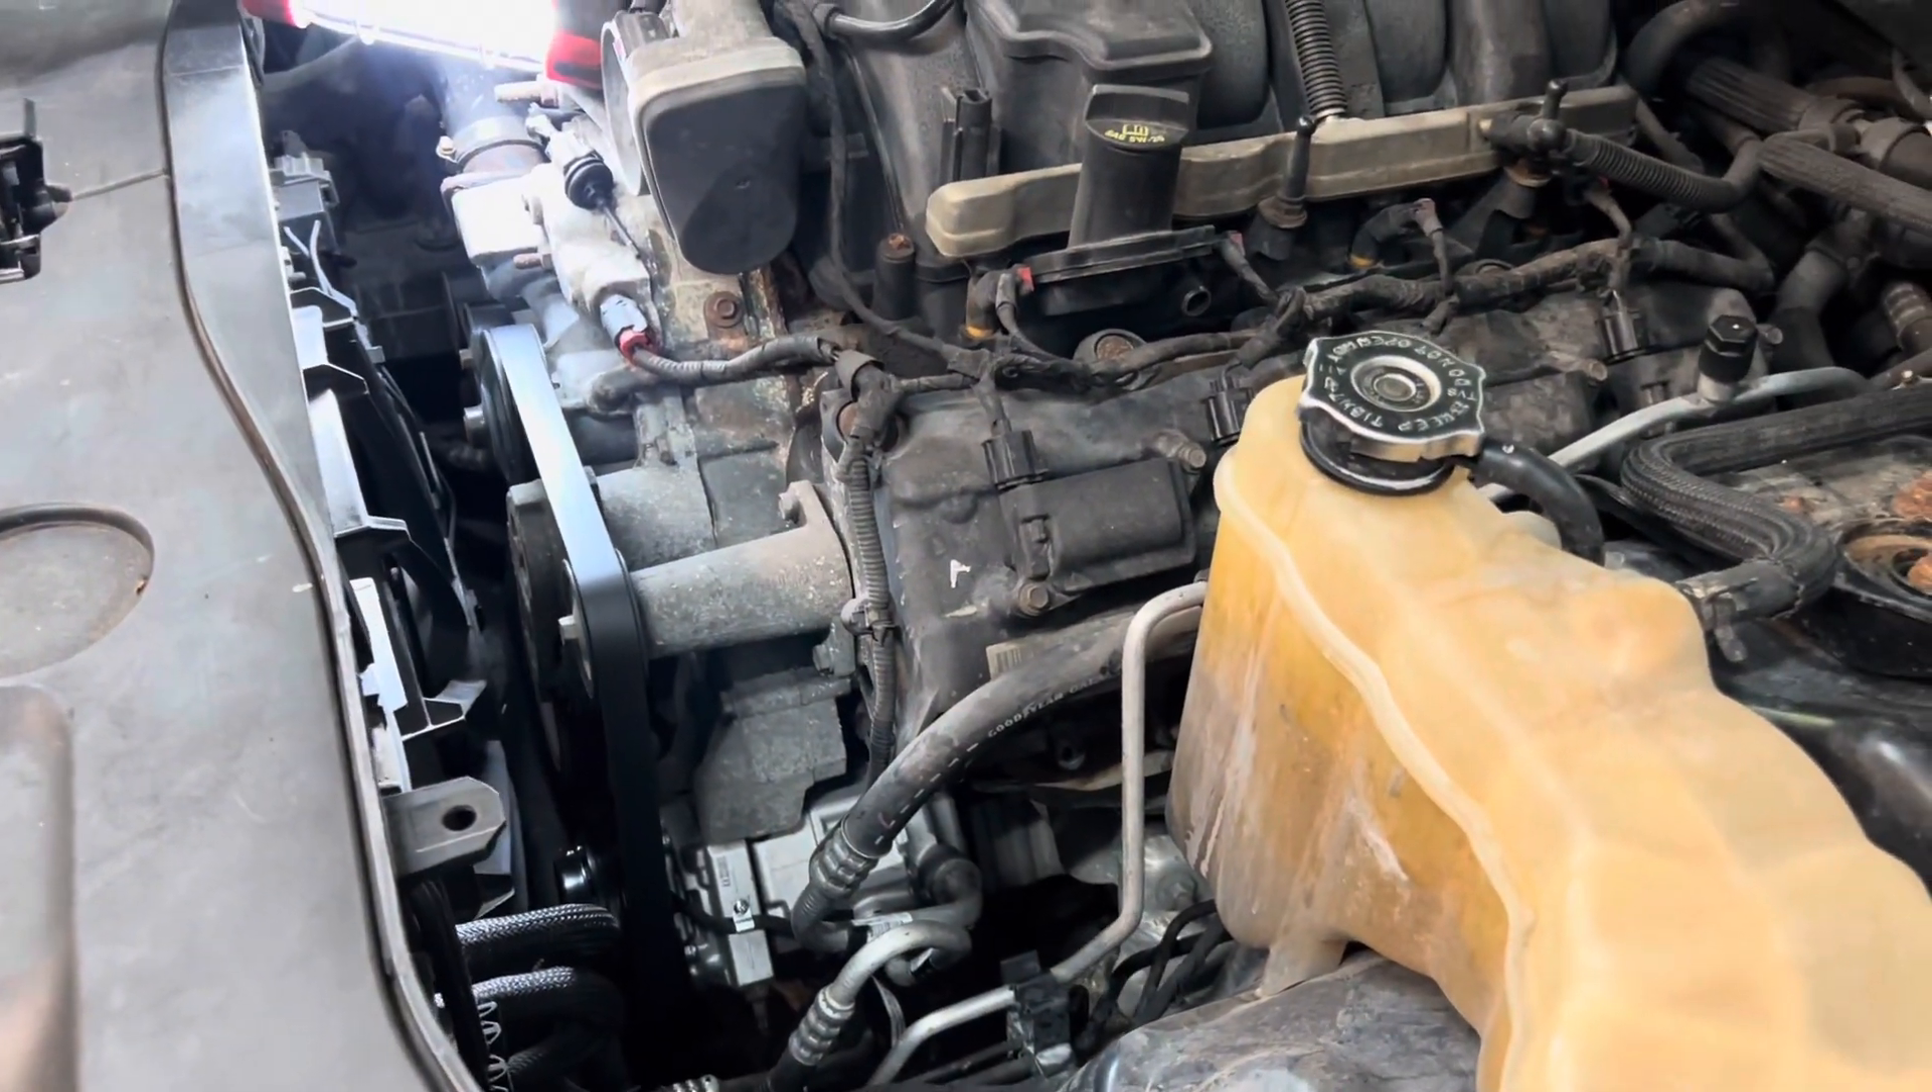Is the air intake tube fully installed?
No.